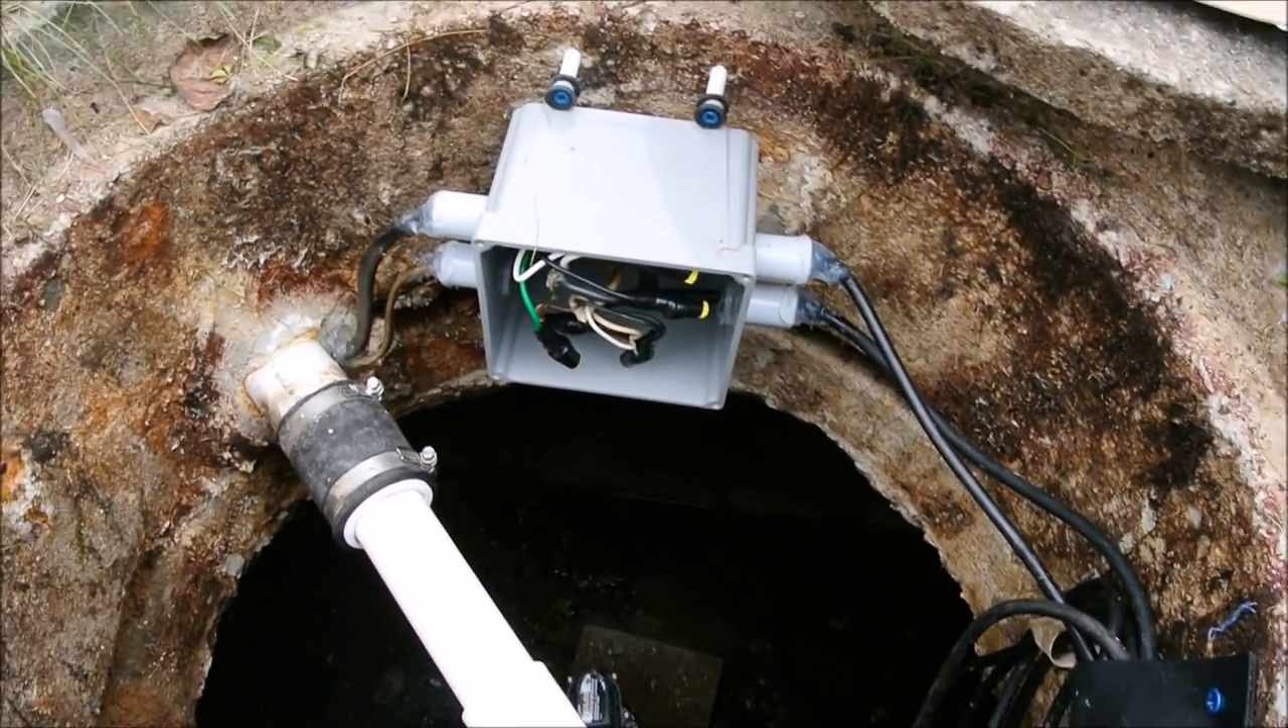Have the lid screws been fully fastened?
No.